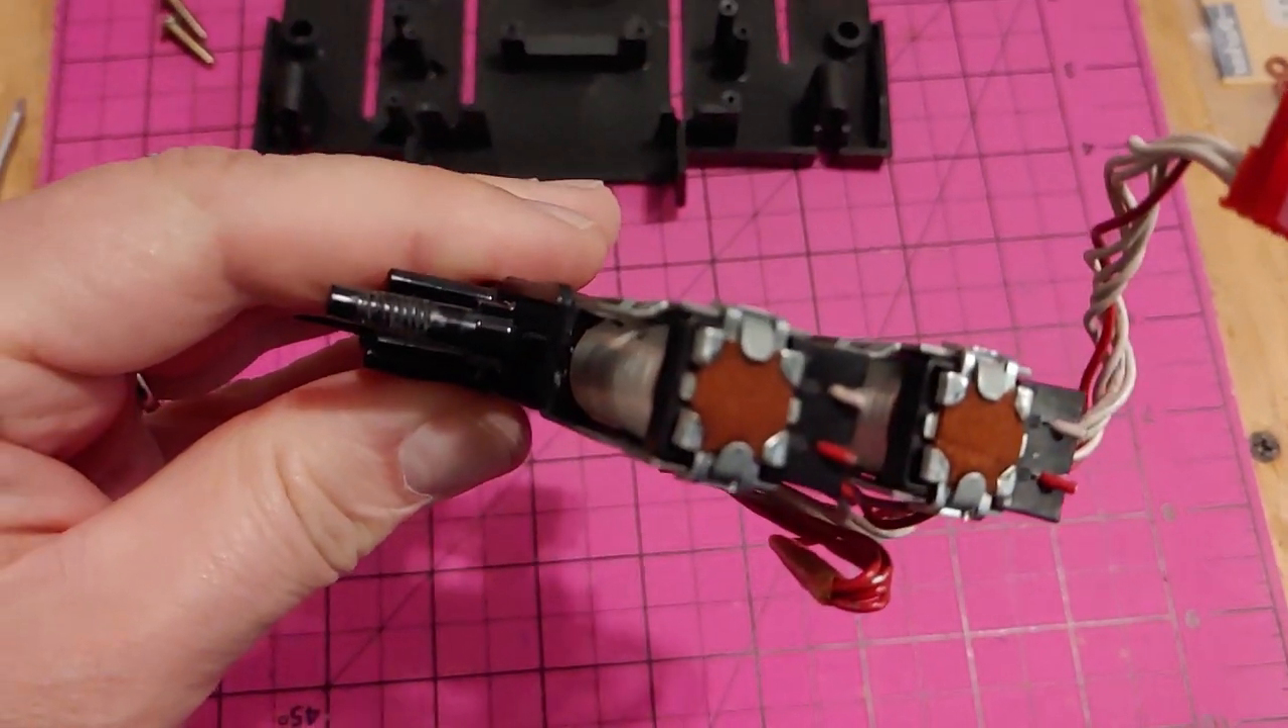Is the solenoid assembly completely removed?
Yes.